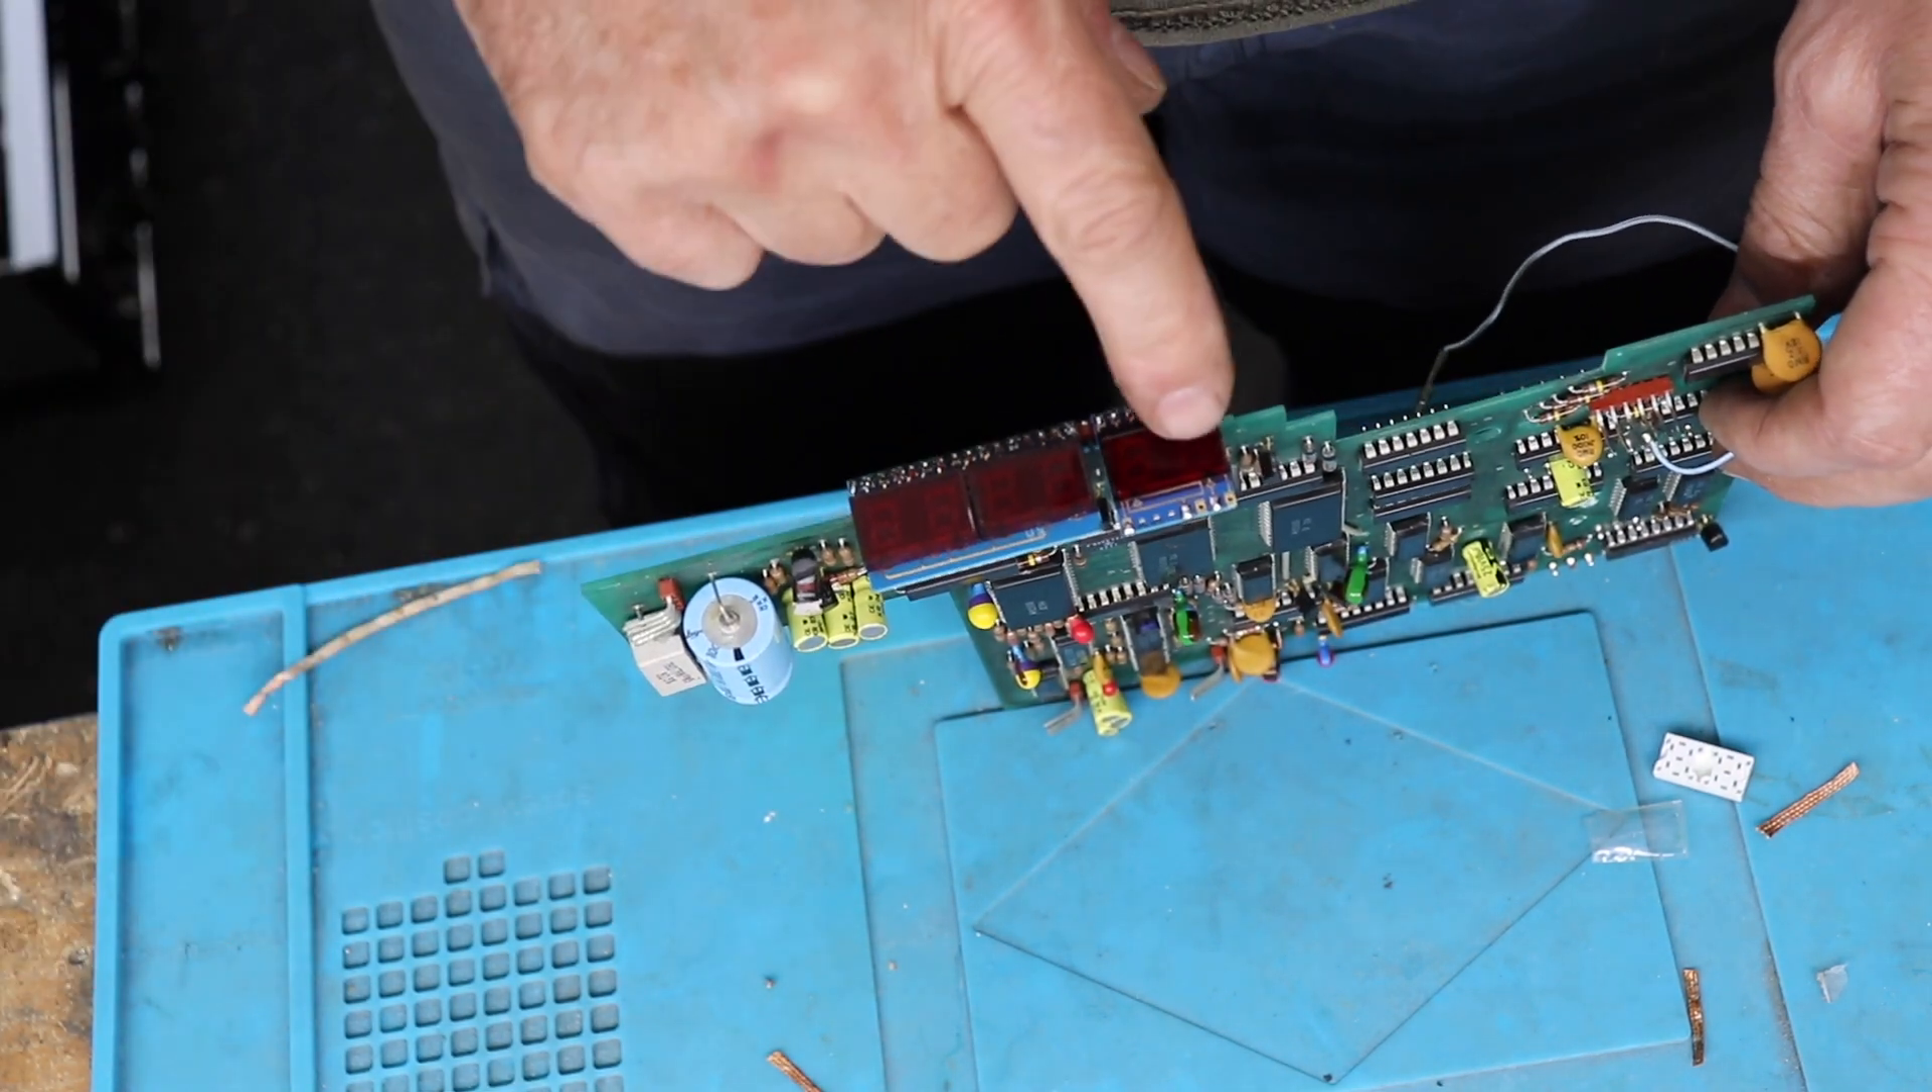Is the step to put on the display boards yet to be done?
No.